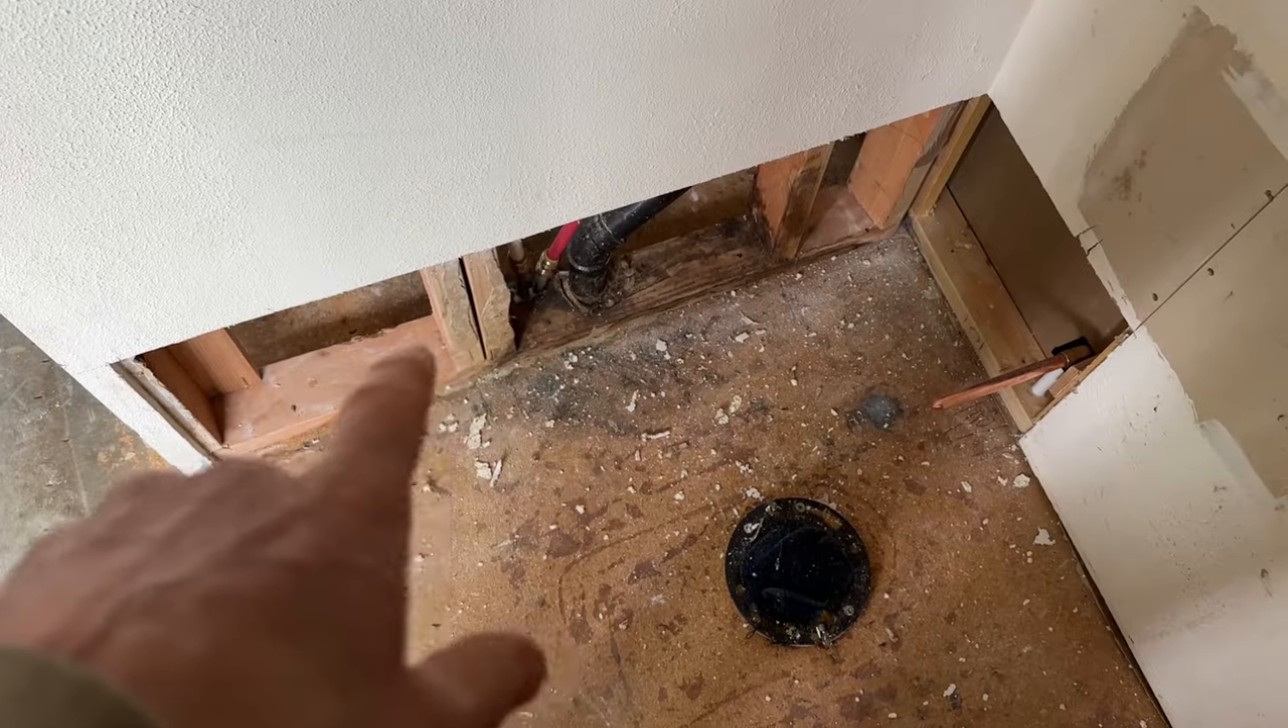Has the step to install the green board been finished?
No.